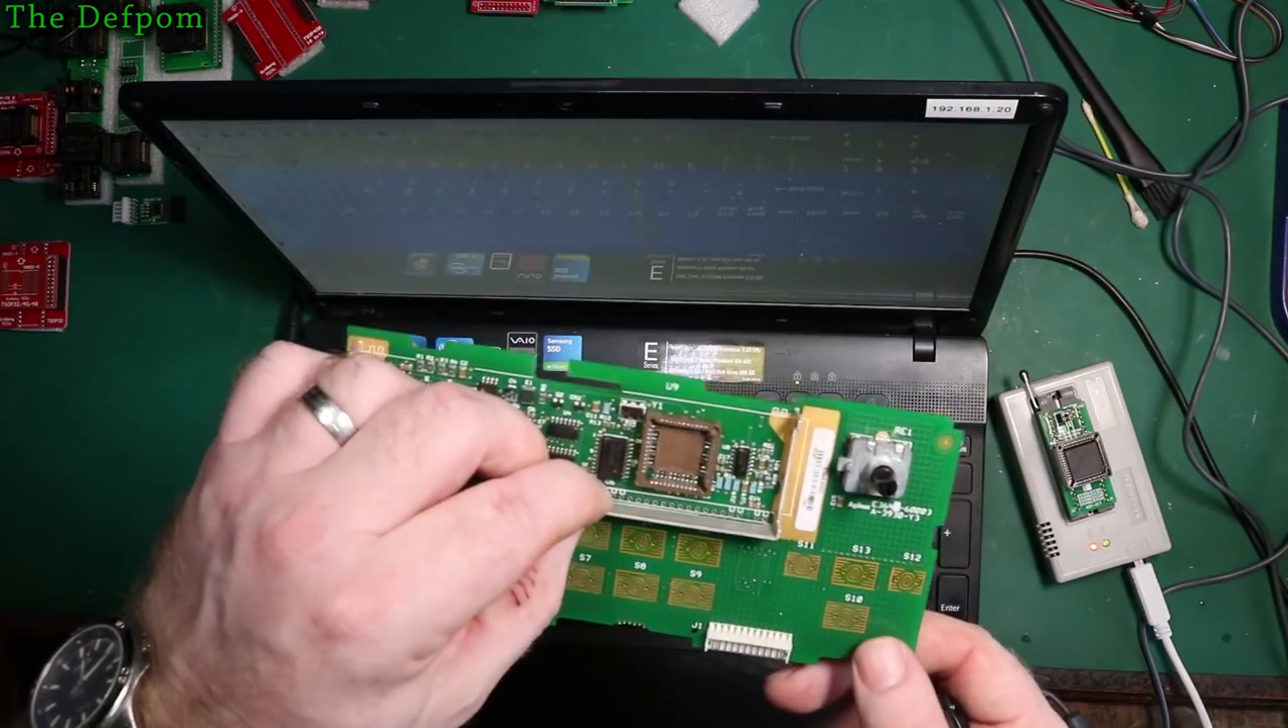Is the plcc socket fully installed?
Yes.